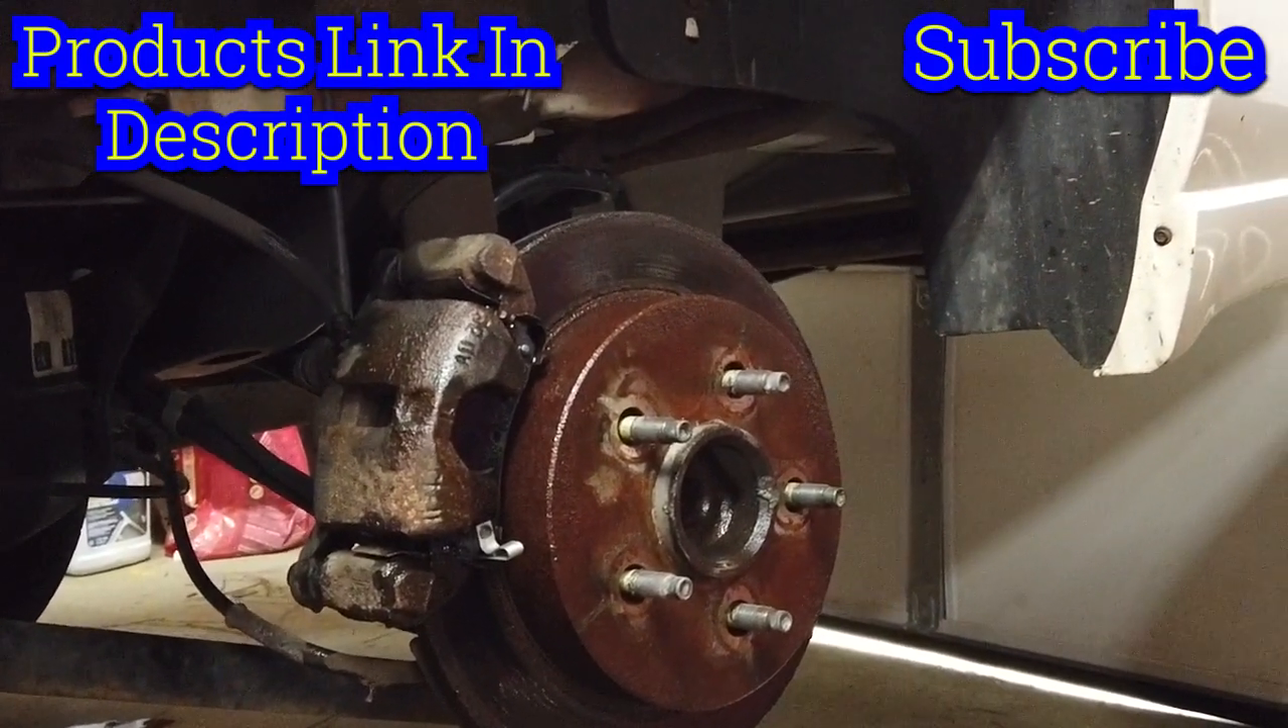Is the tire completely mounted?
No.